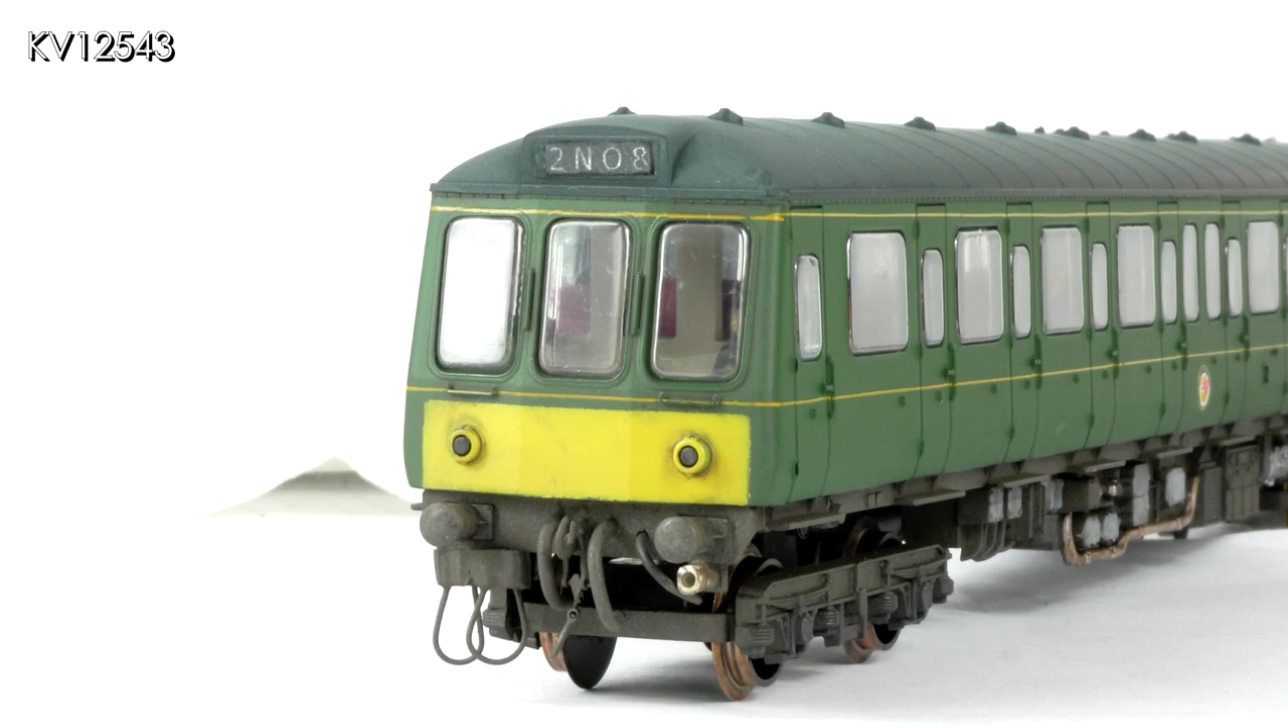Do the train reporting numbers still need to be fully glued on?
No.